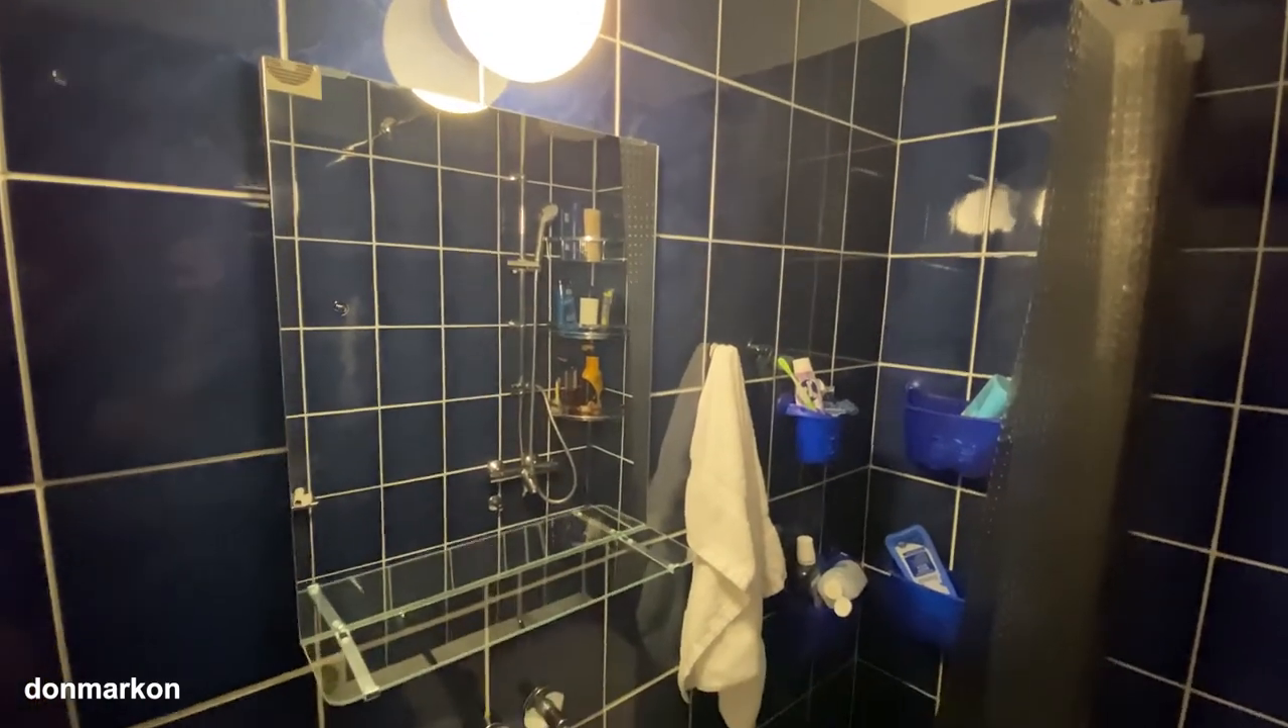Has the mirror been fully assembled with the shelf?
Yes.